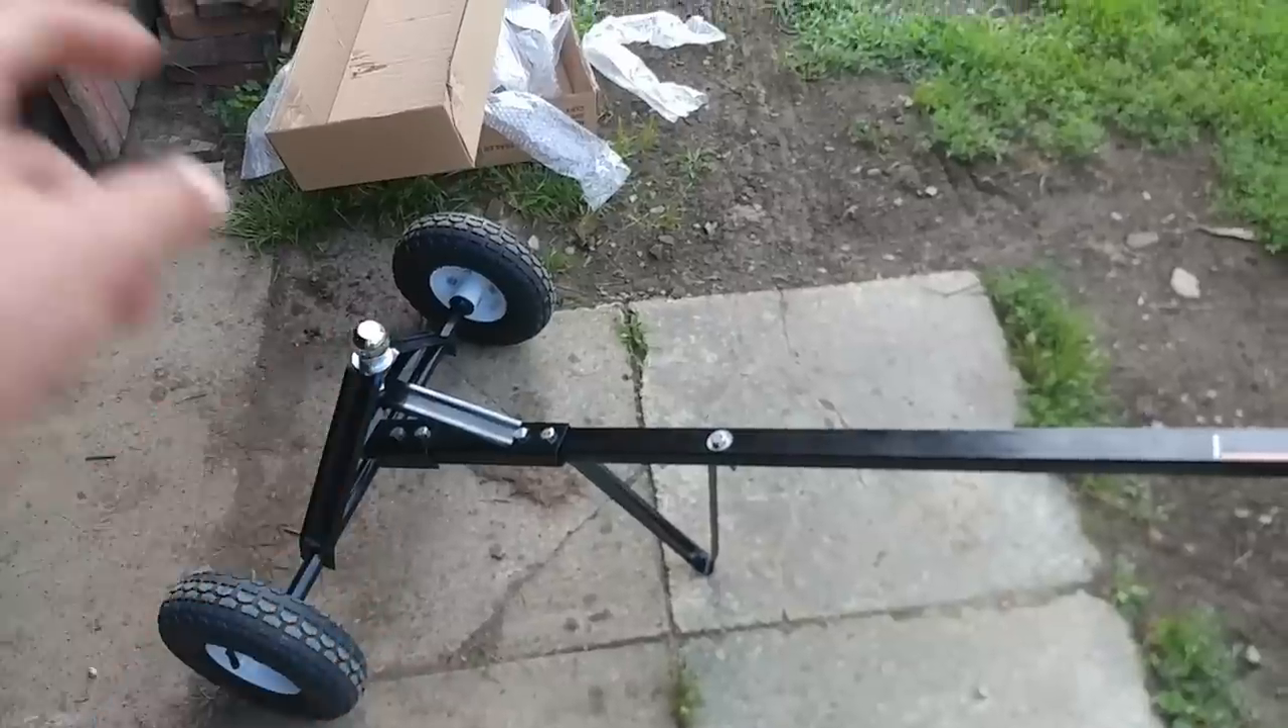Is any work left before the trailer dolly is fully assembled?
No.